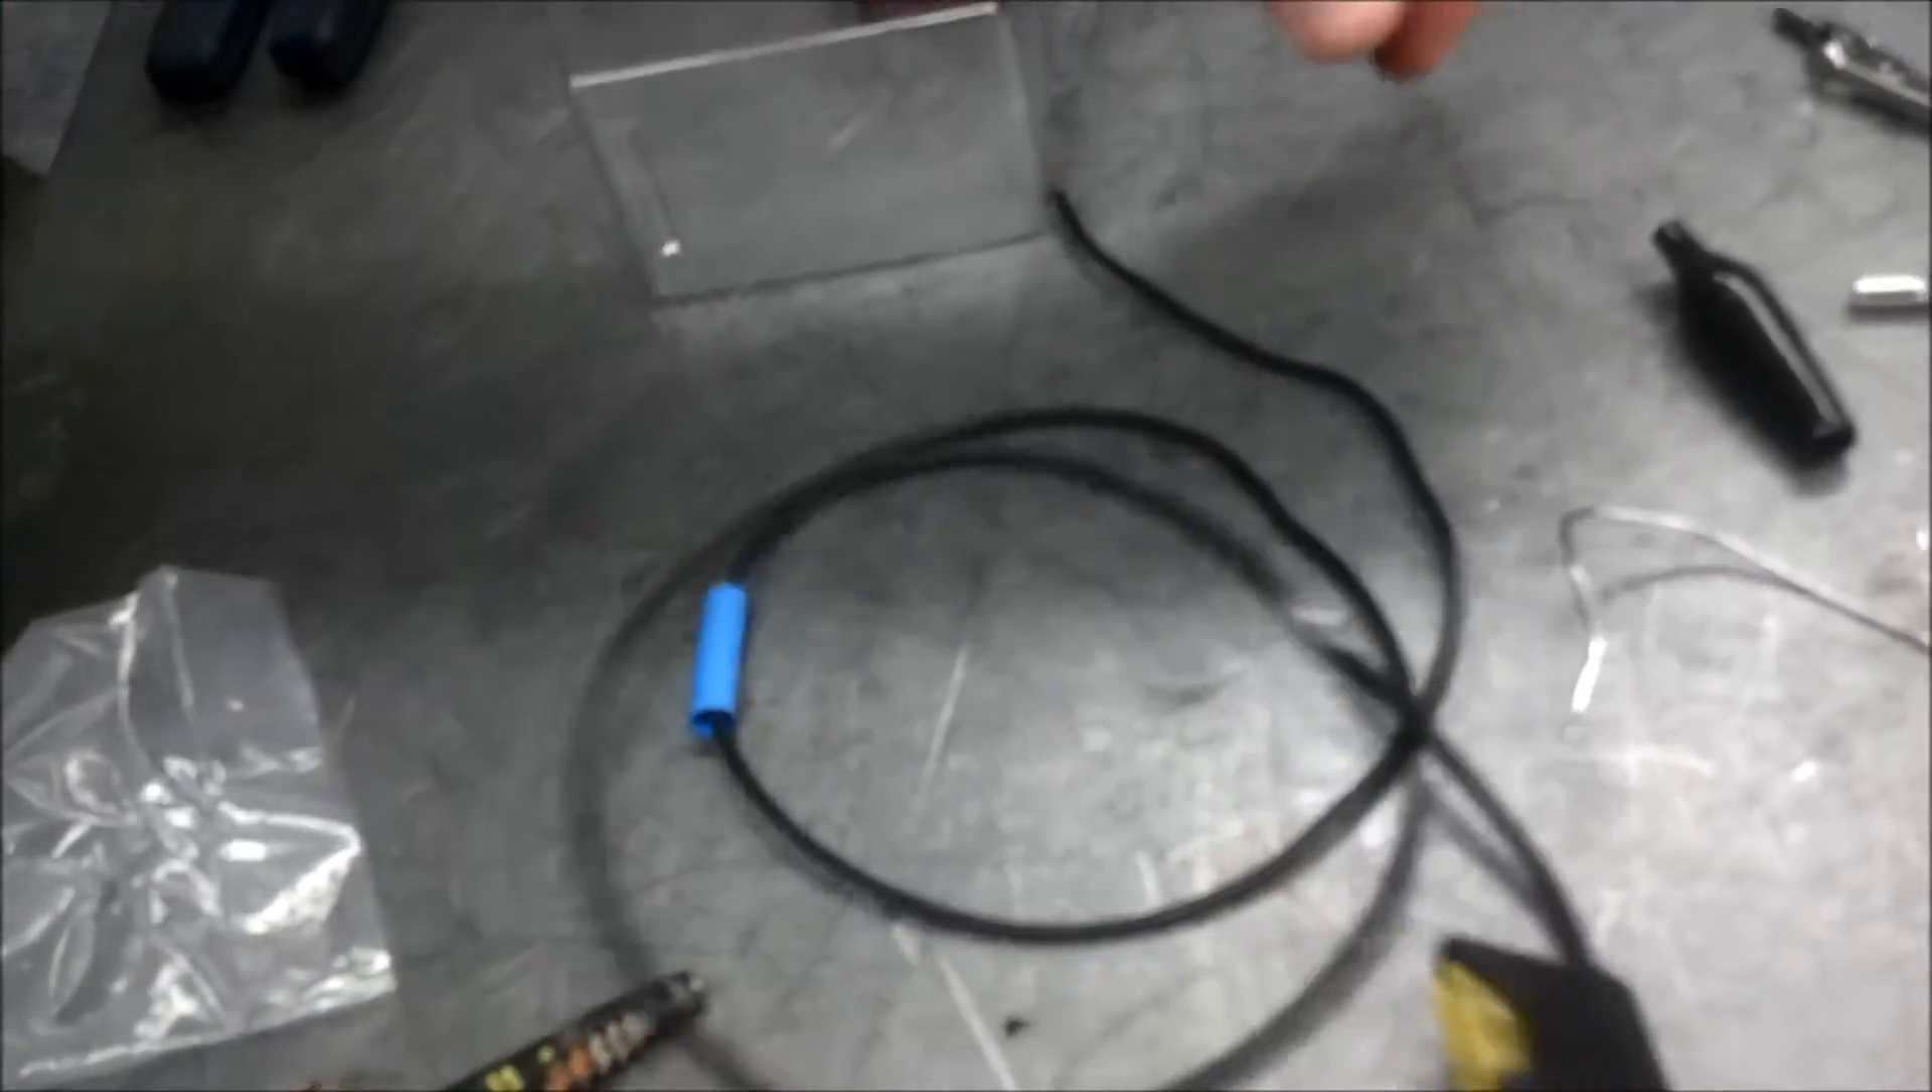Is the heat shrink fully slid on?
Yes.